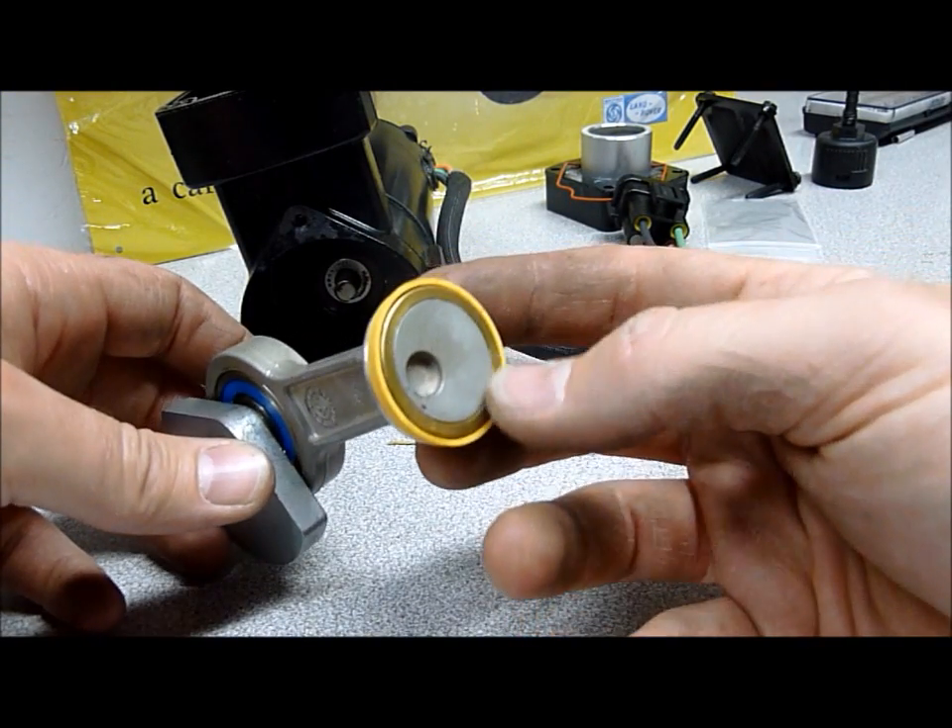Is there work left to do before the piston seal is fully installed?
No.